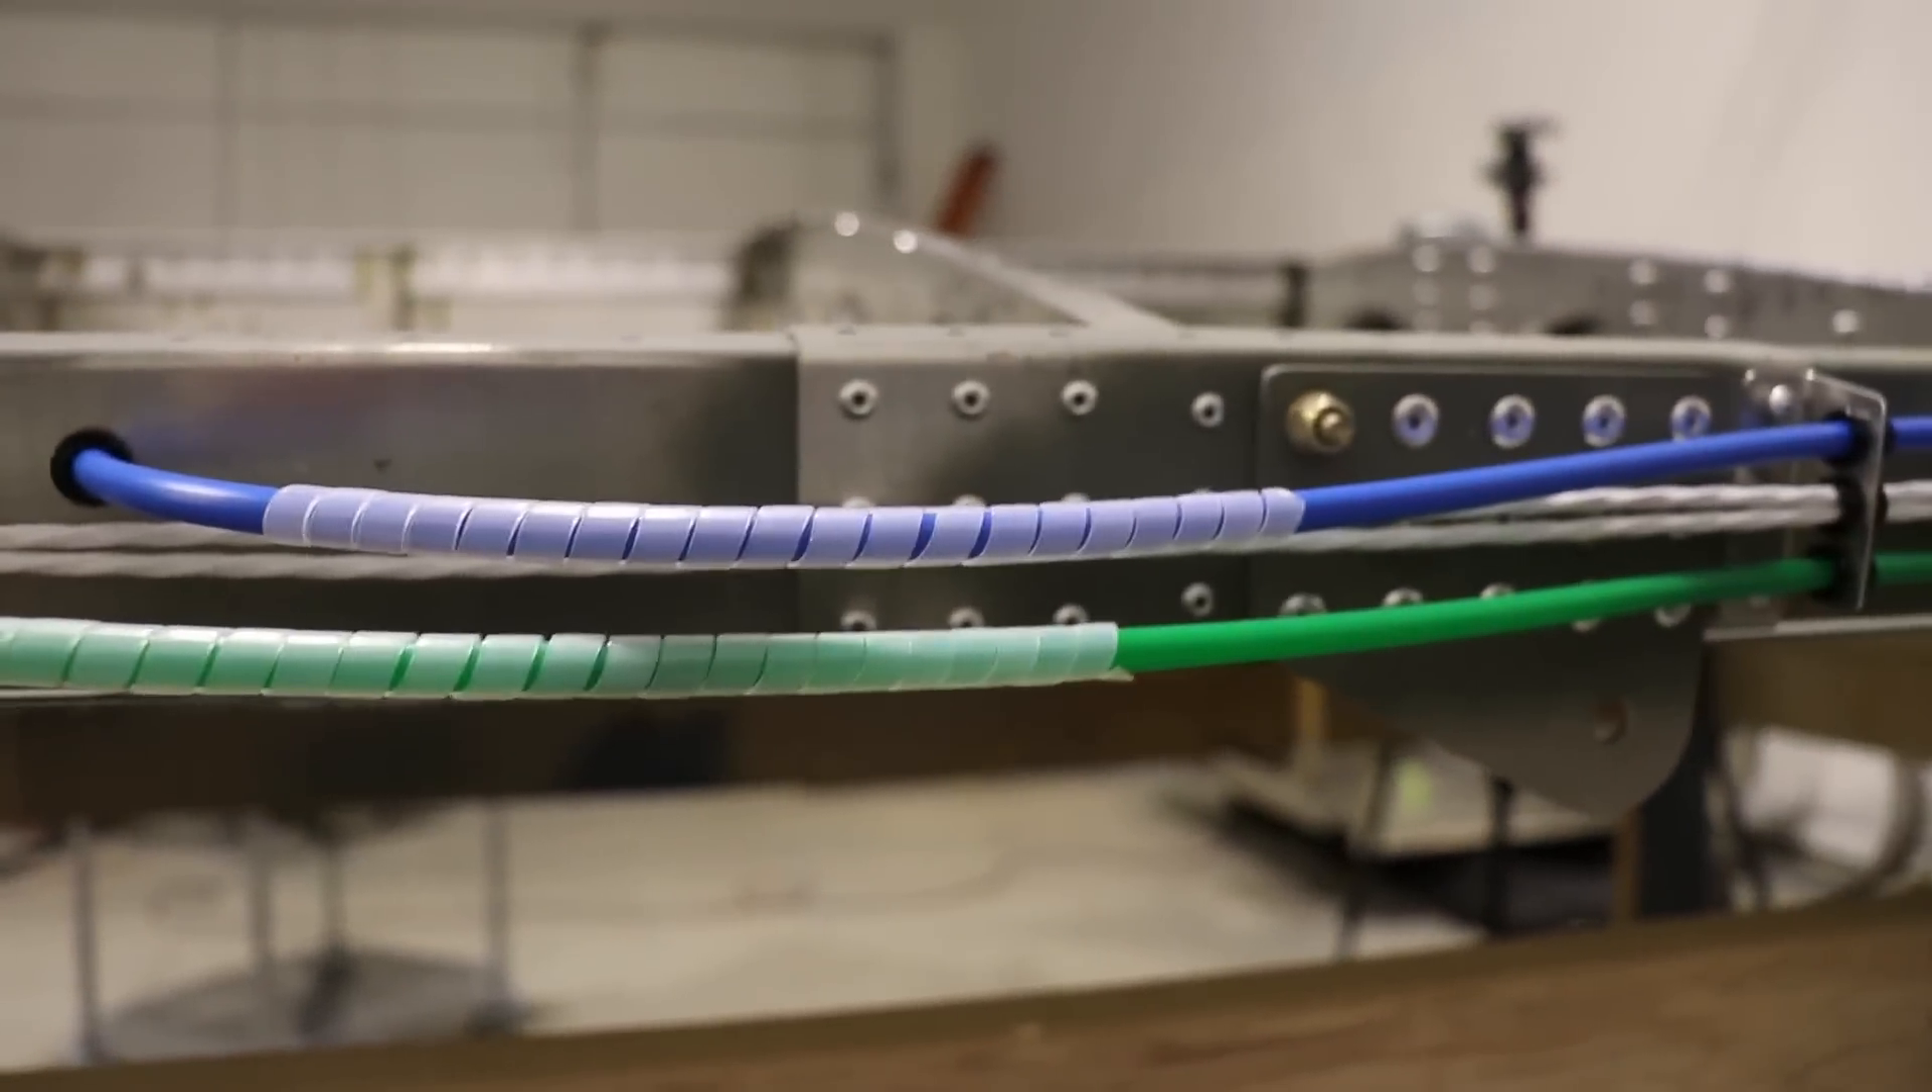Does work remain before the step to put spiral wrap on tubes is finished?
No.